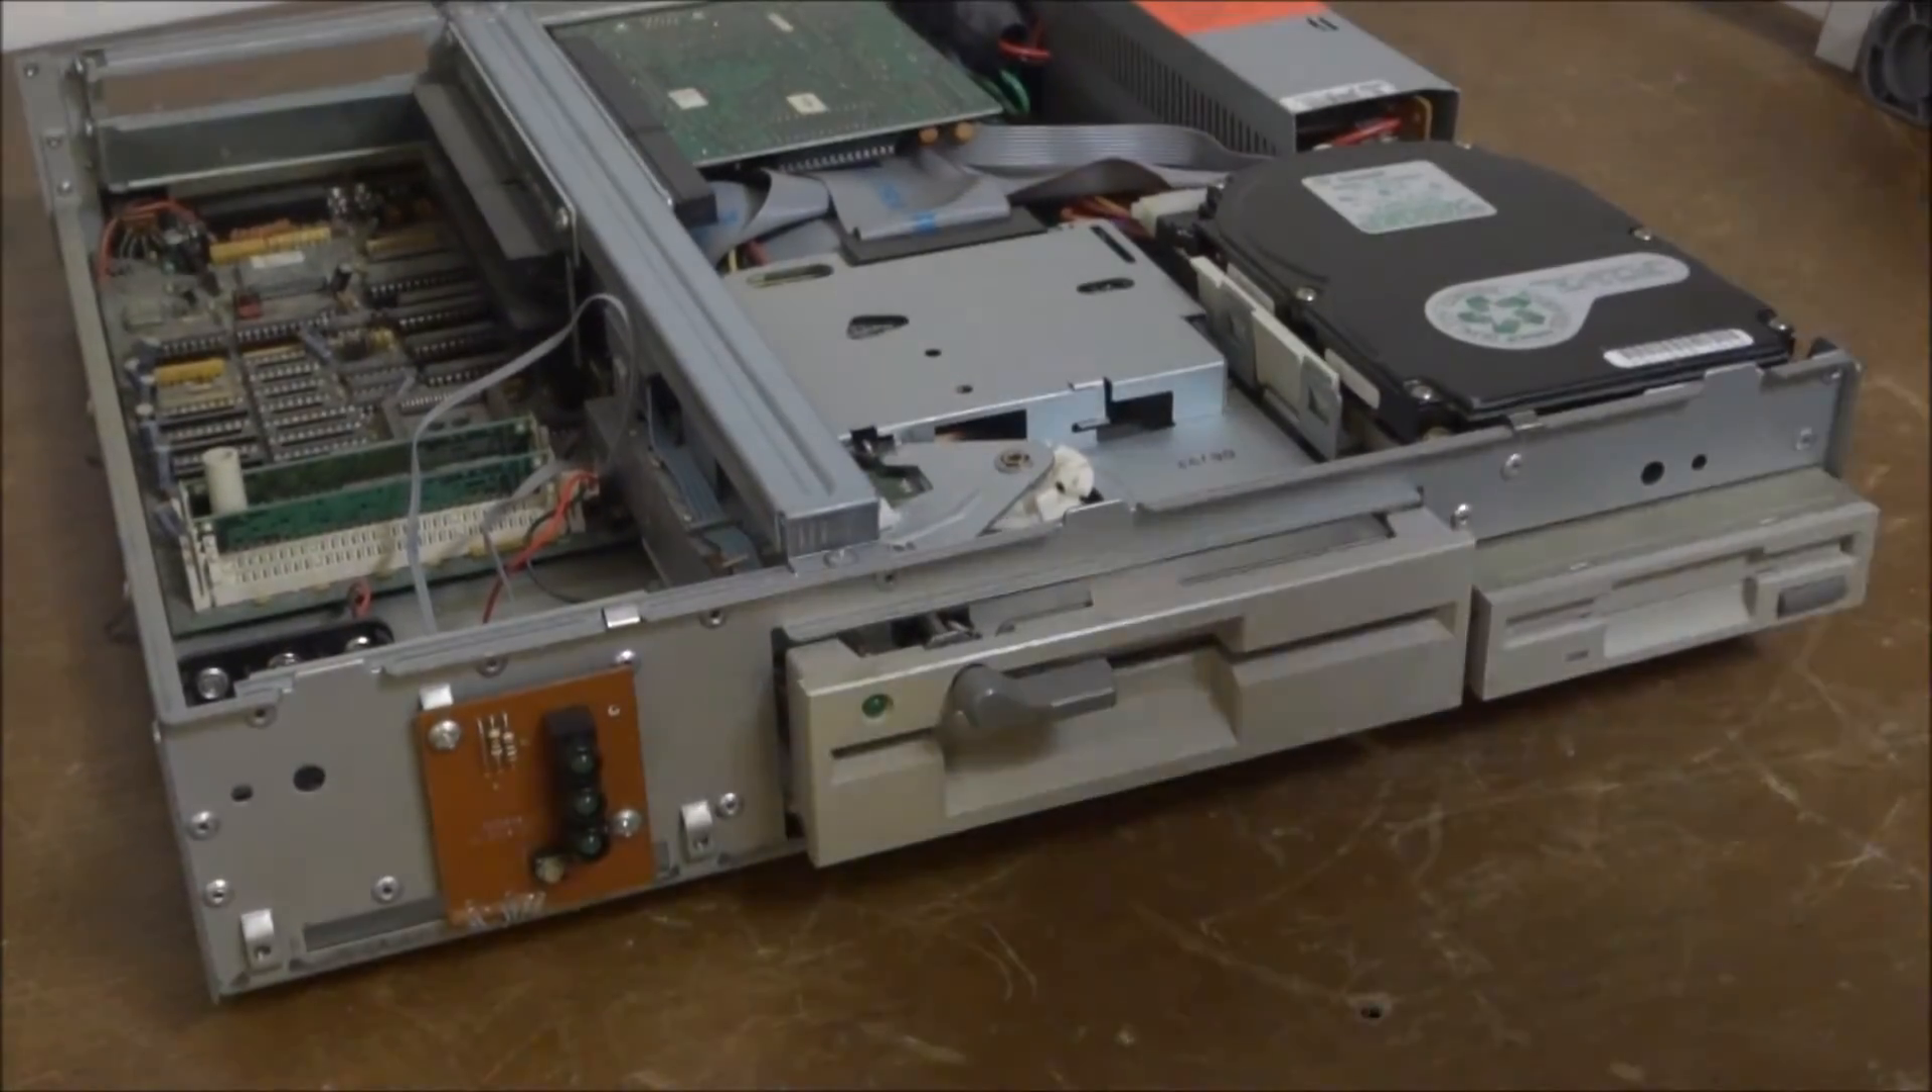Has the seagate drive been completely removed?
No.